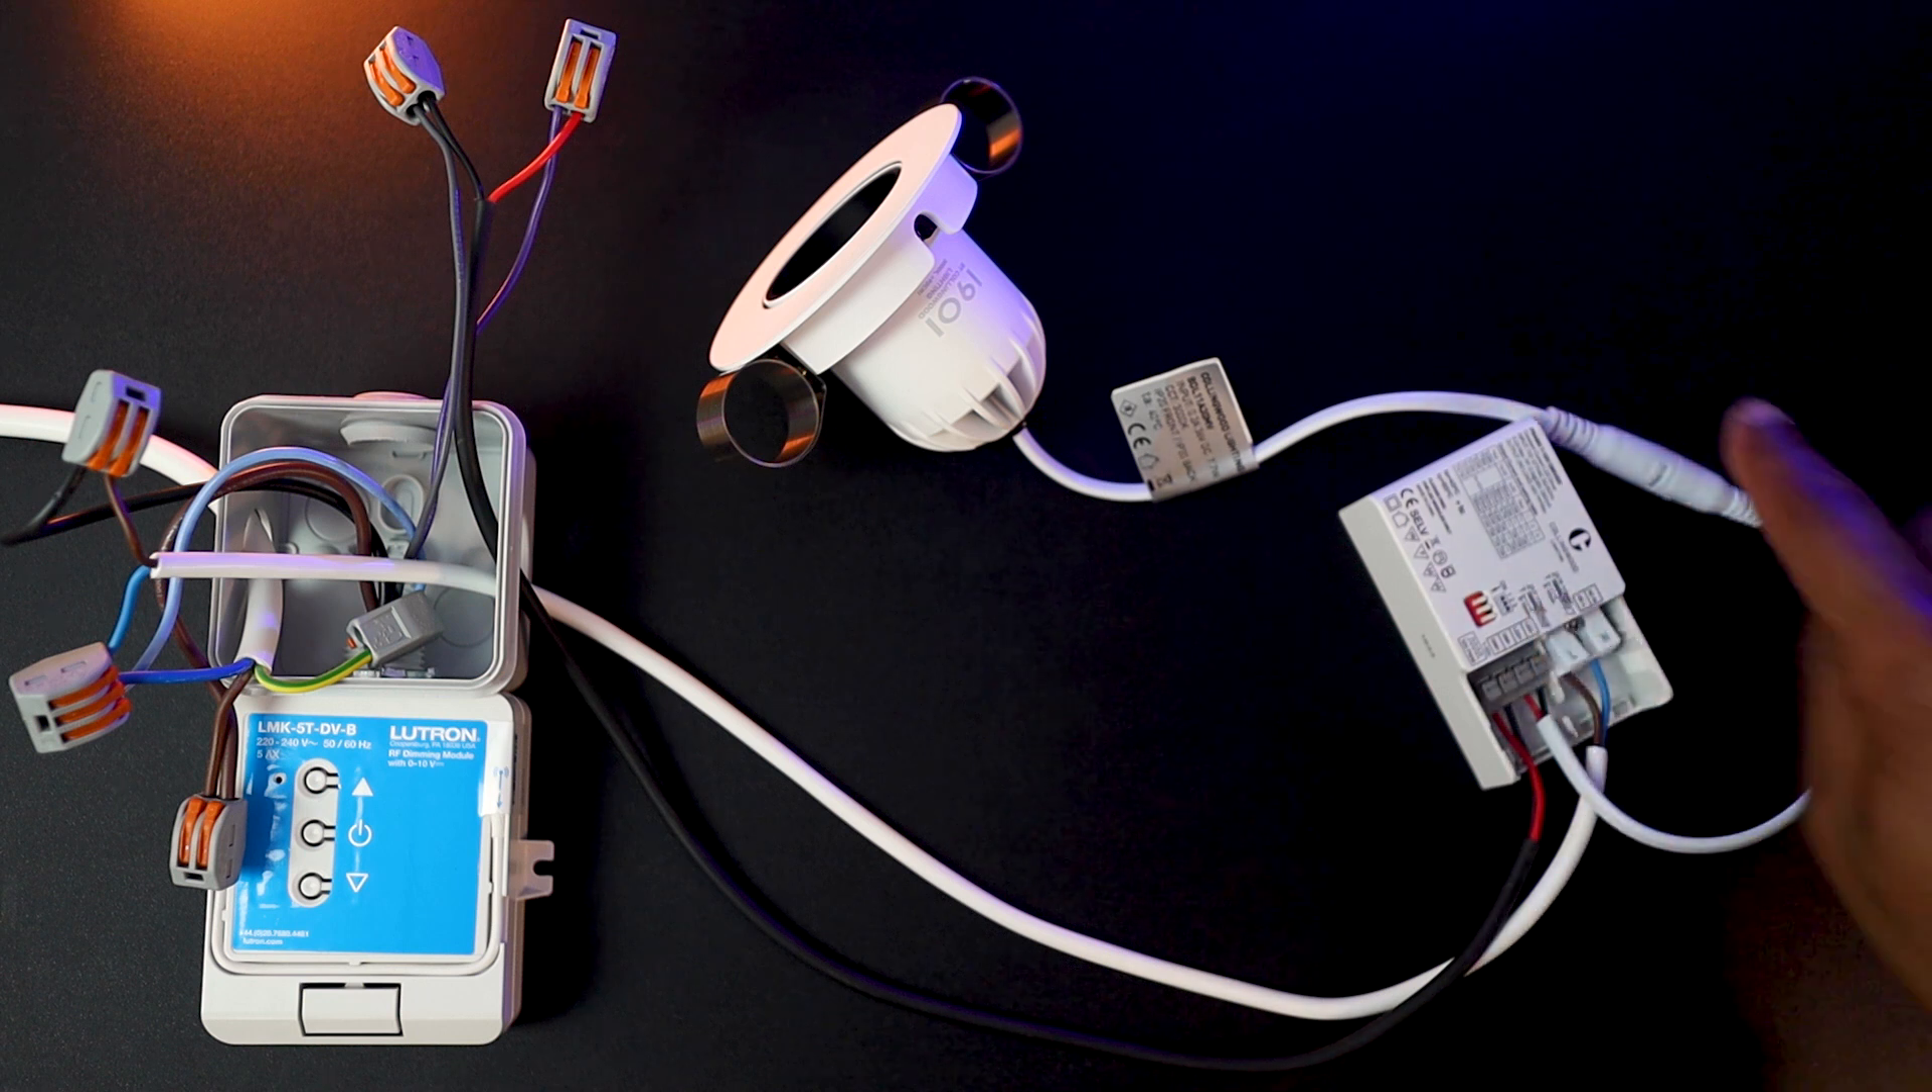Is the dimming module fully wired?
Yes.